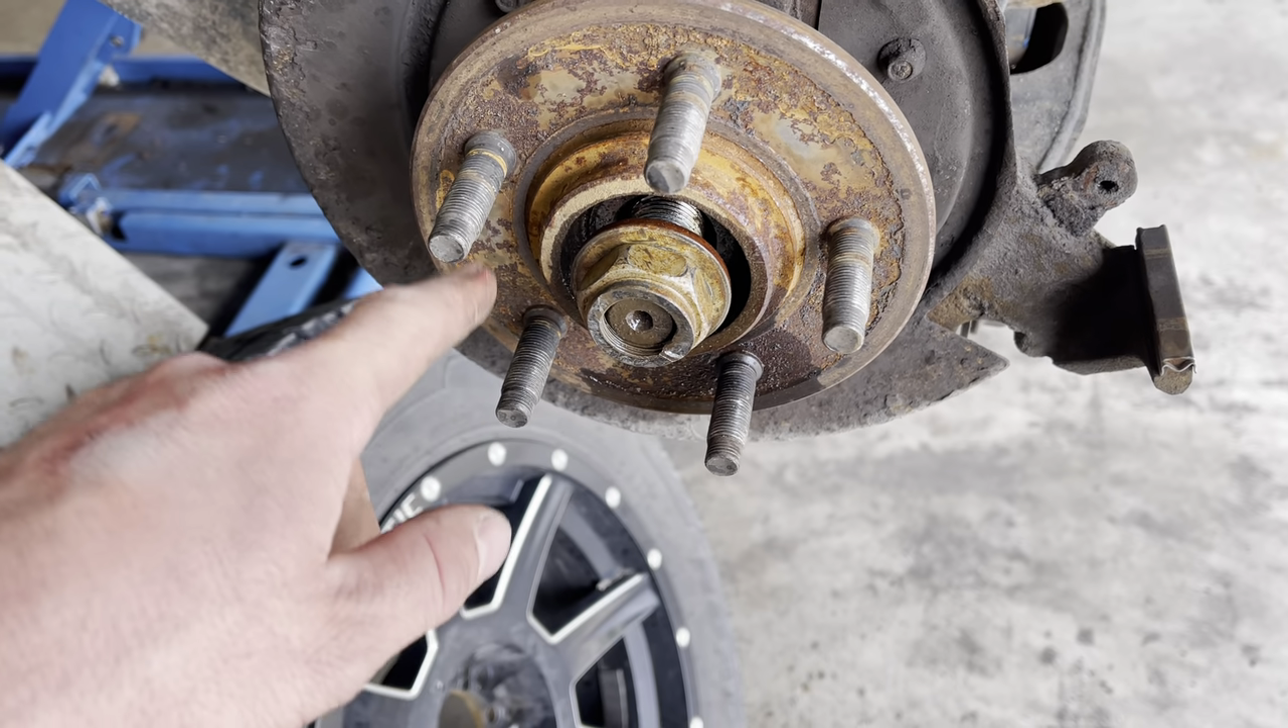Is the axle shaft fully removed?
No.